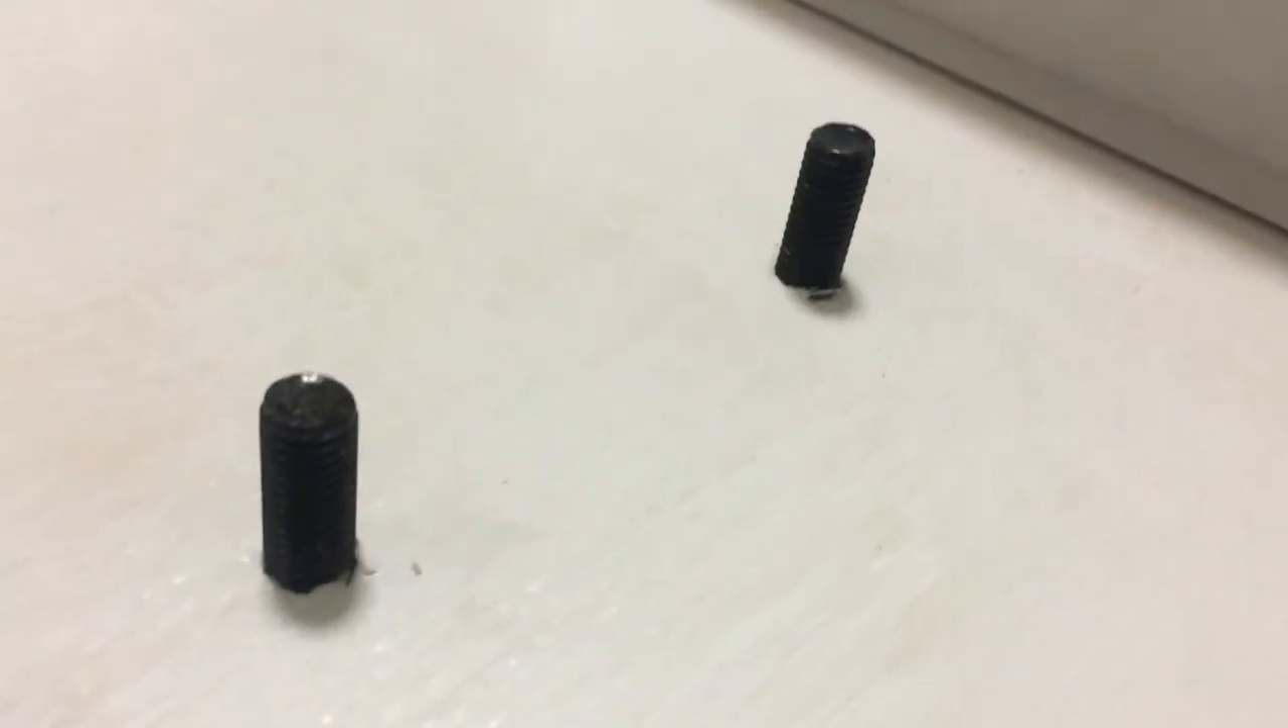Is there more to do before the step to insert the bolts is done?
No.